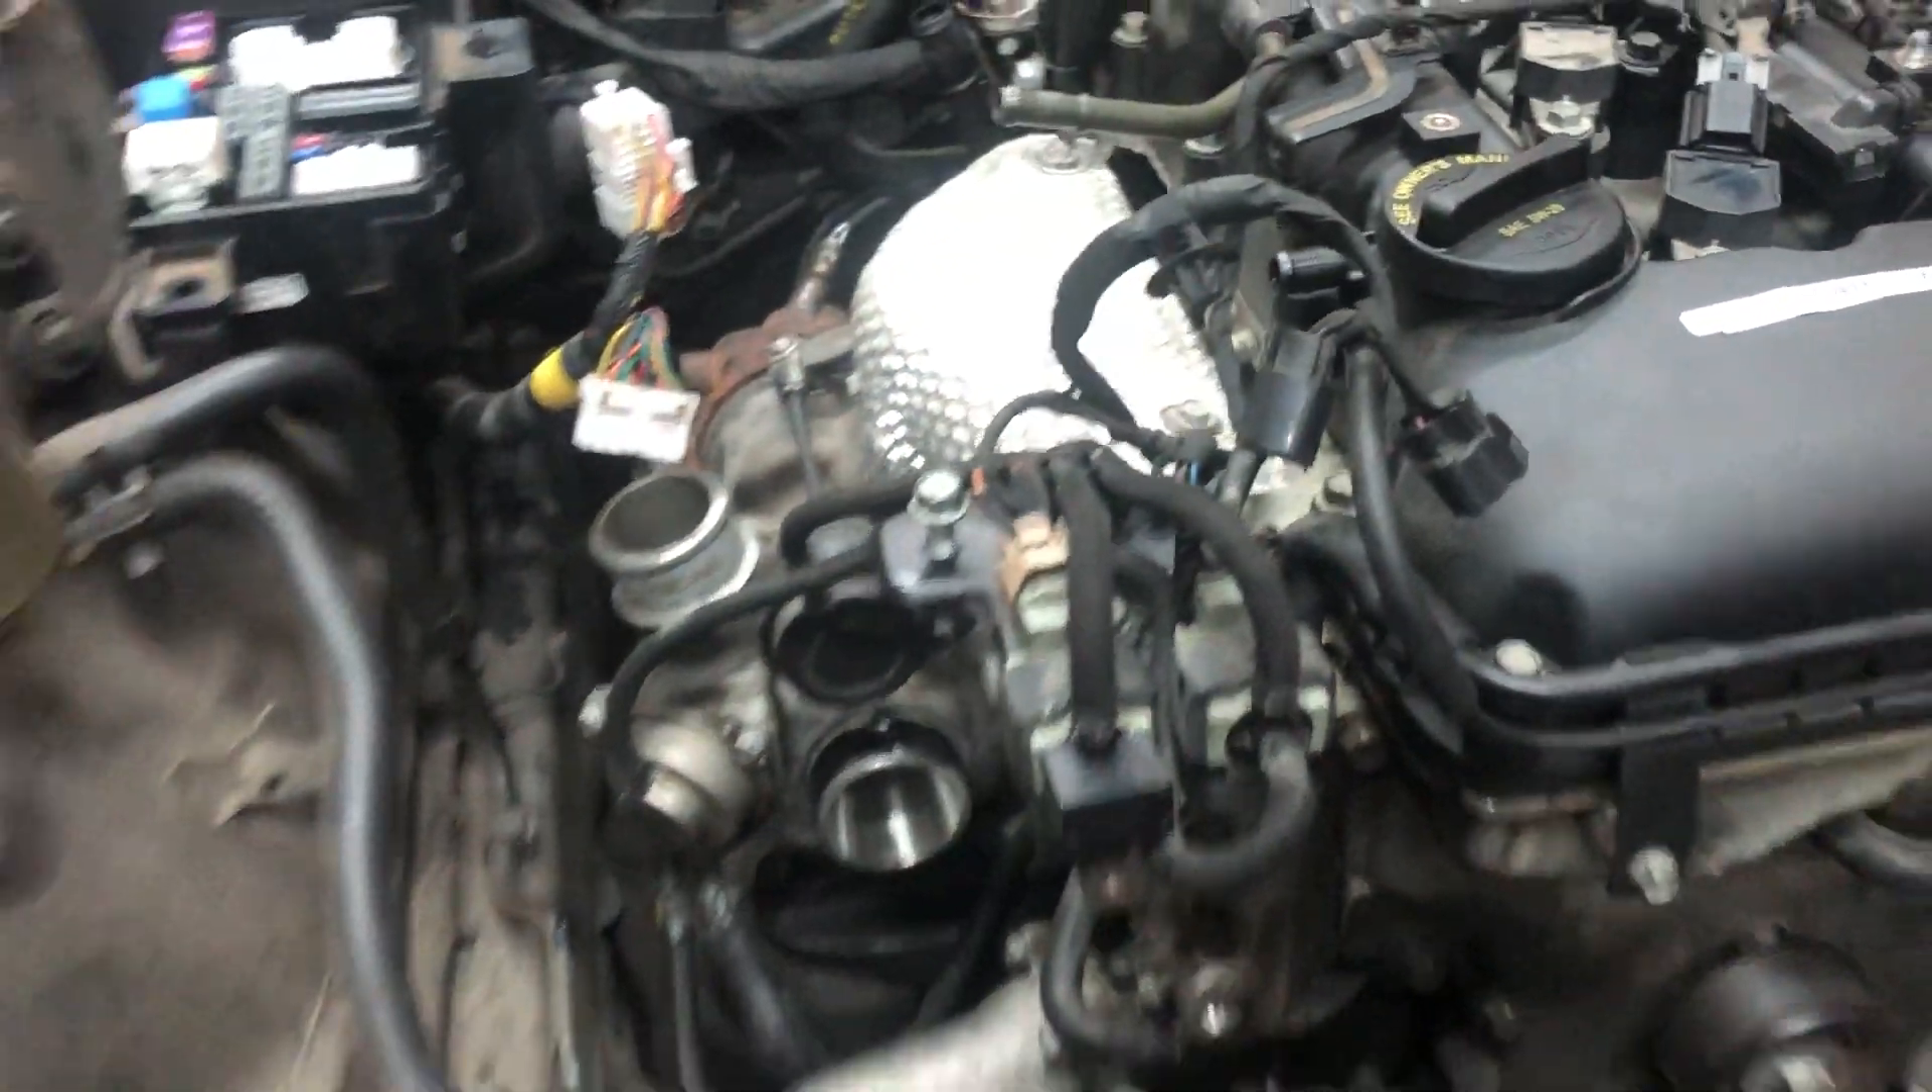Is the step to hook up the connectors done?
No.